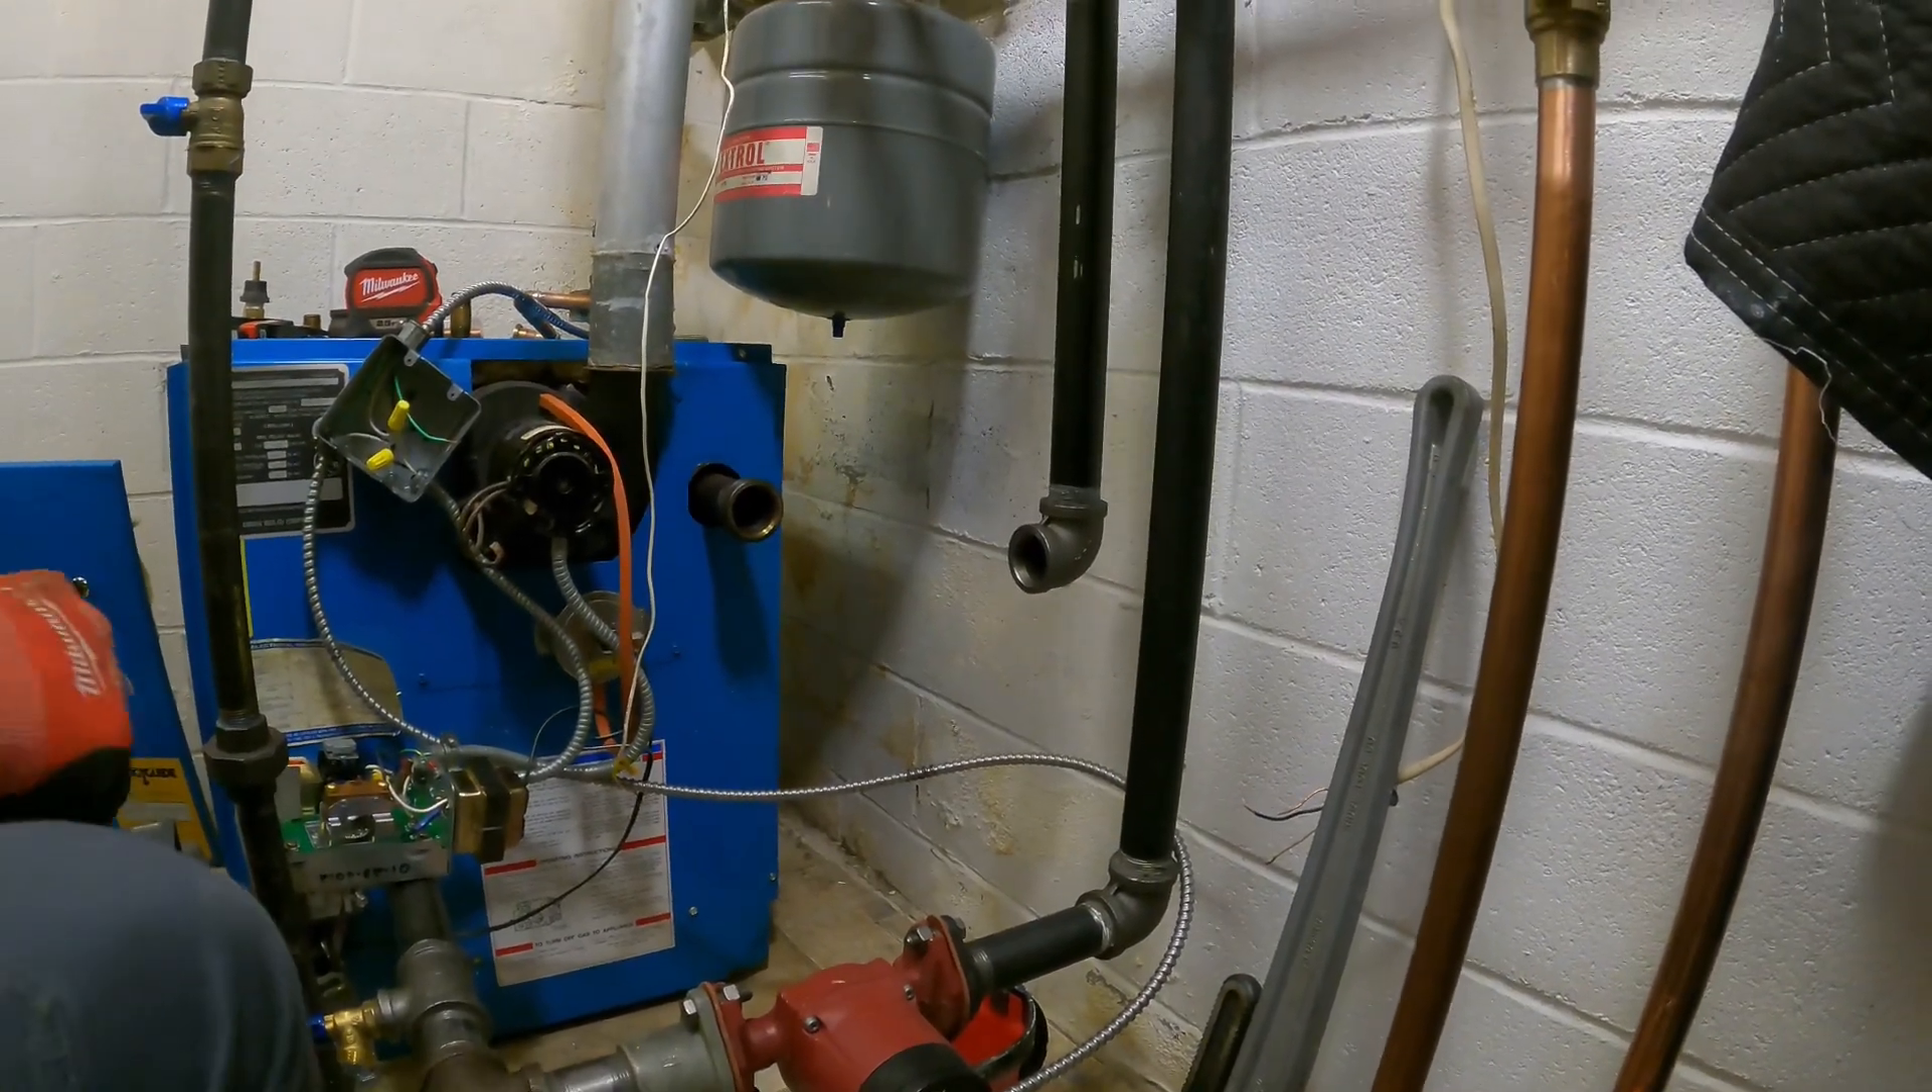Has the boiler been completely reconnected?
No.